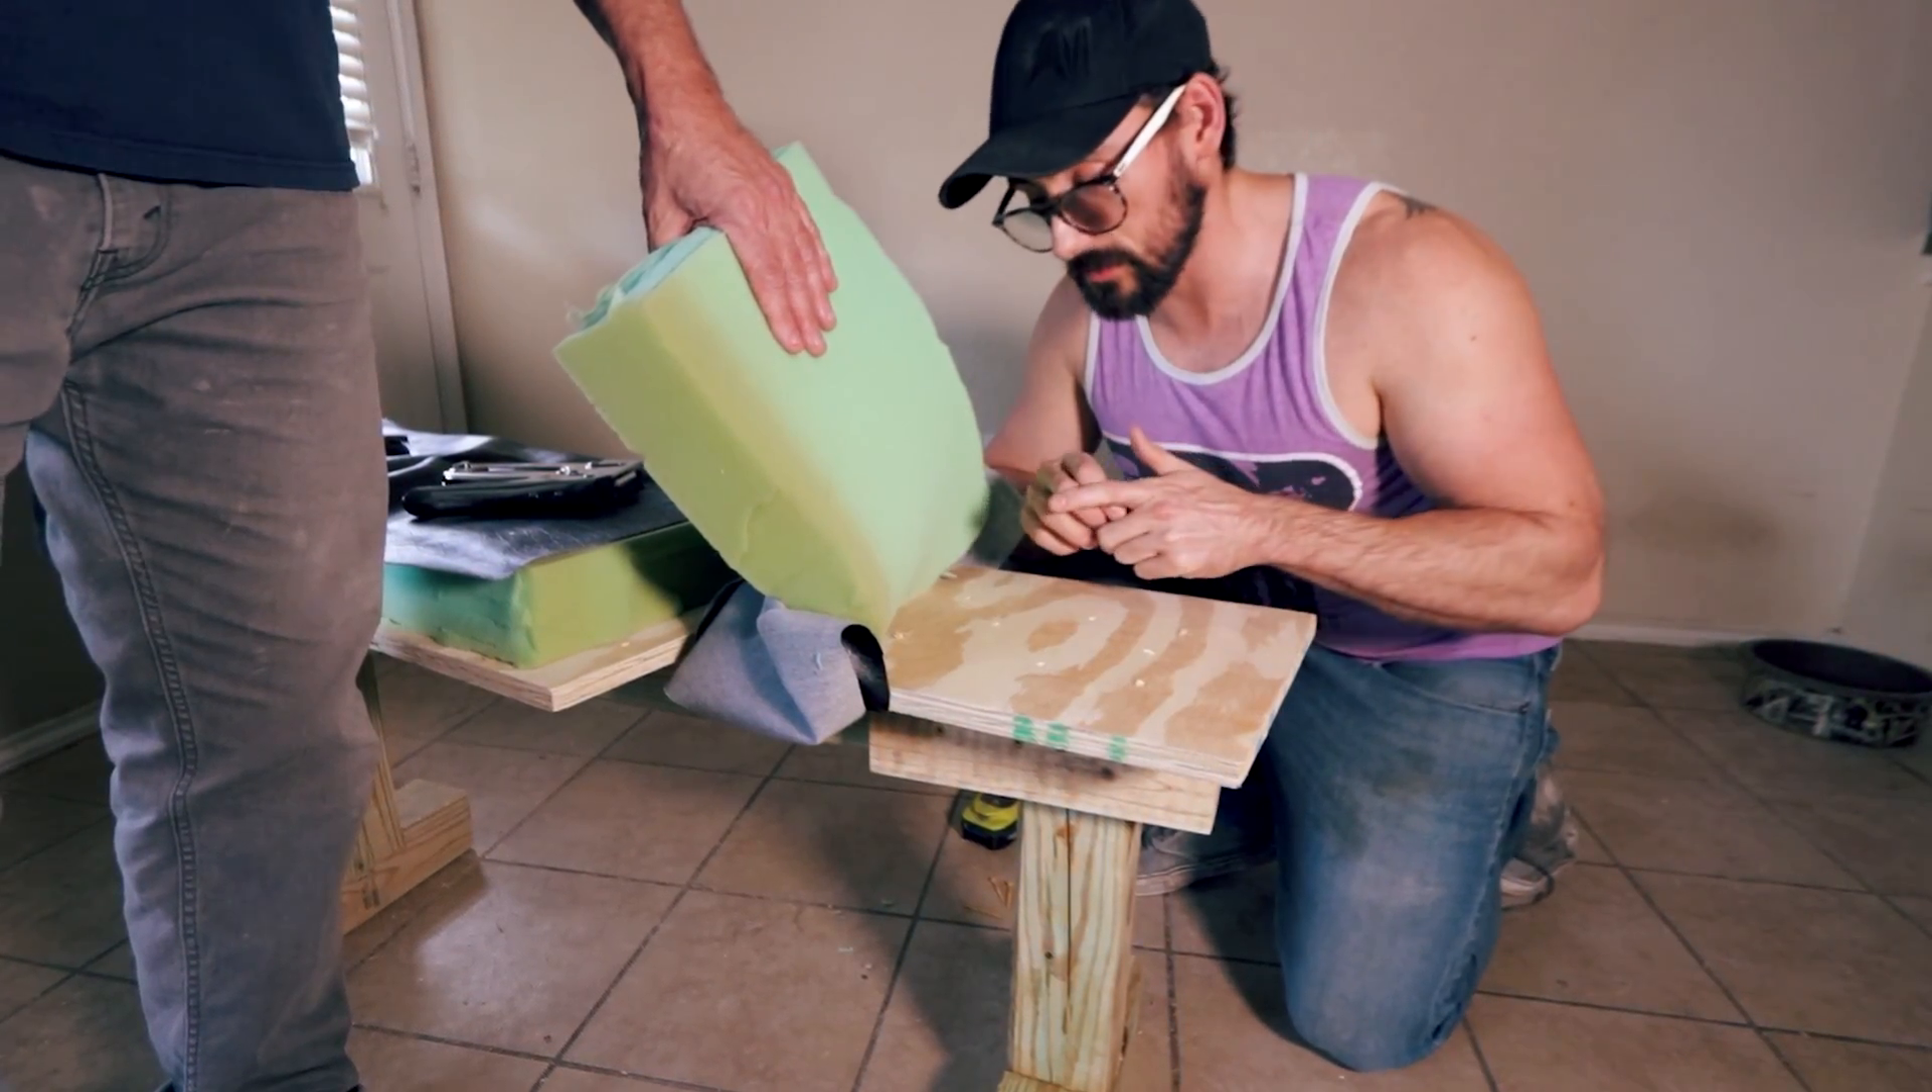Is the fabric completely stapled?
No.